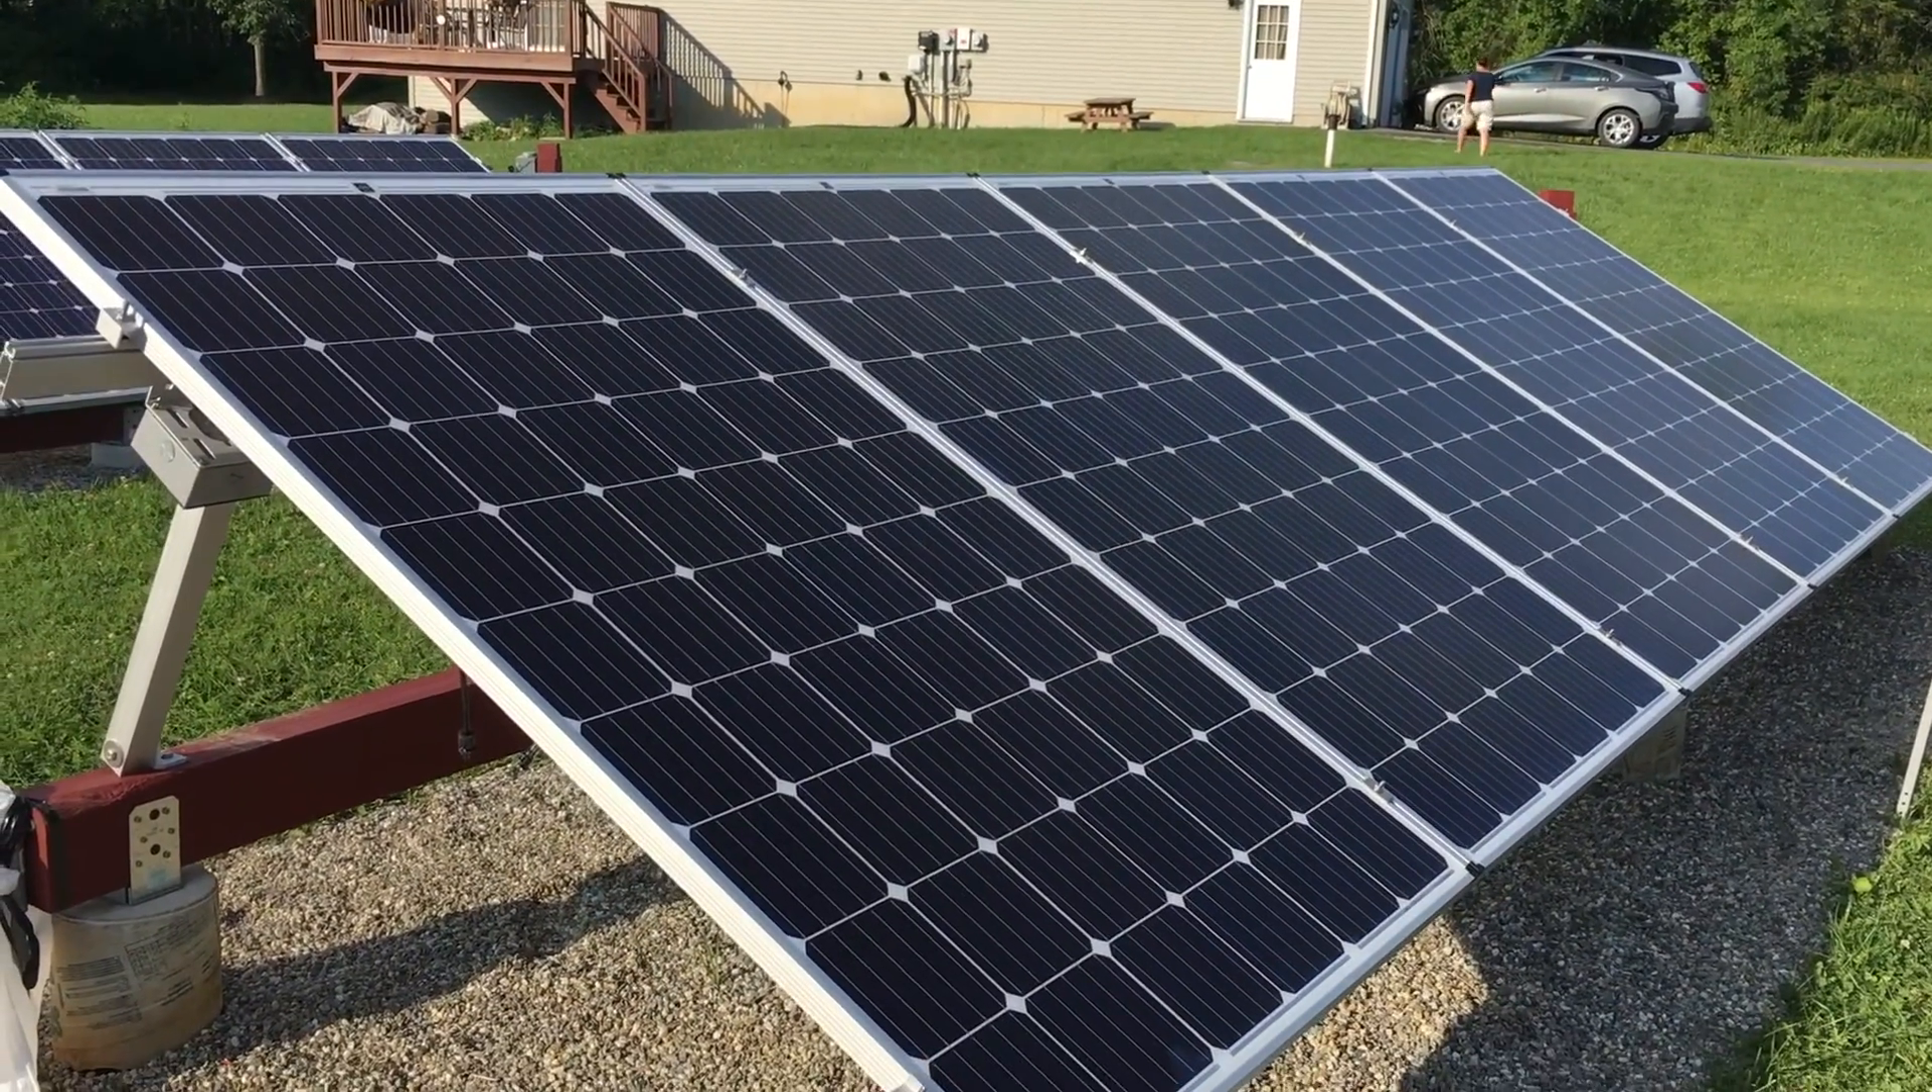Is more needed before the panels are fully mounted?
No.